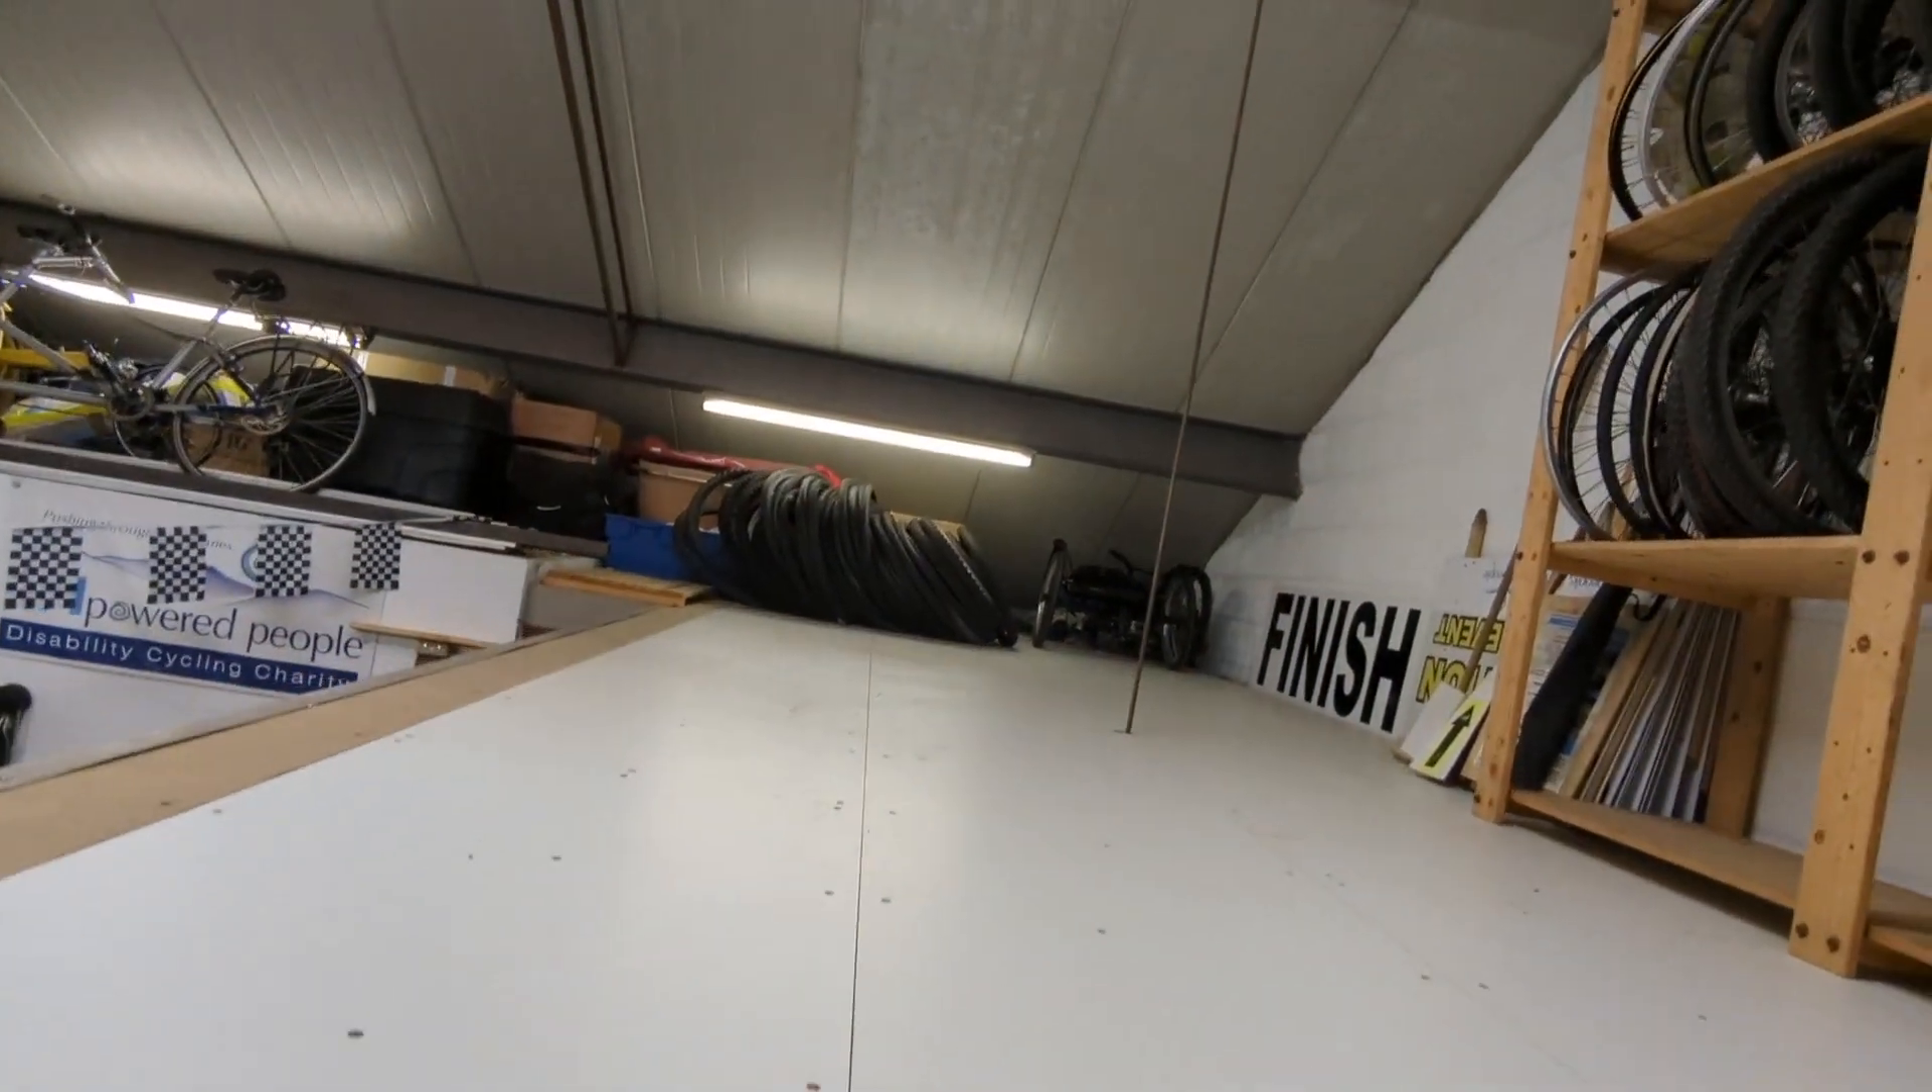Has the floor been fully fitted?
Yes.